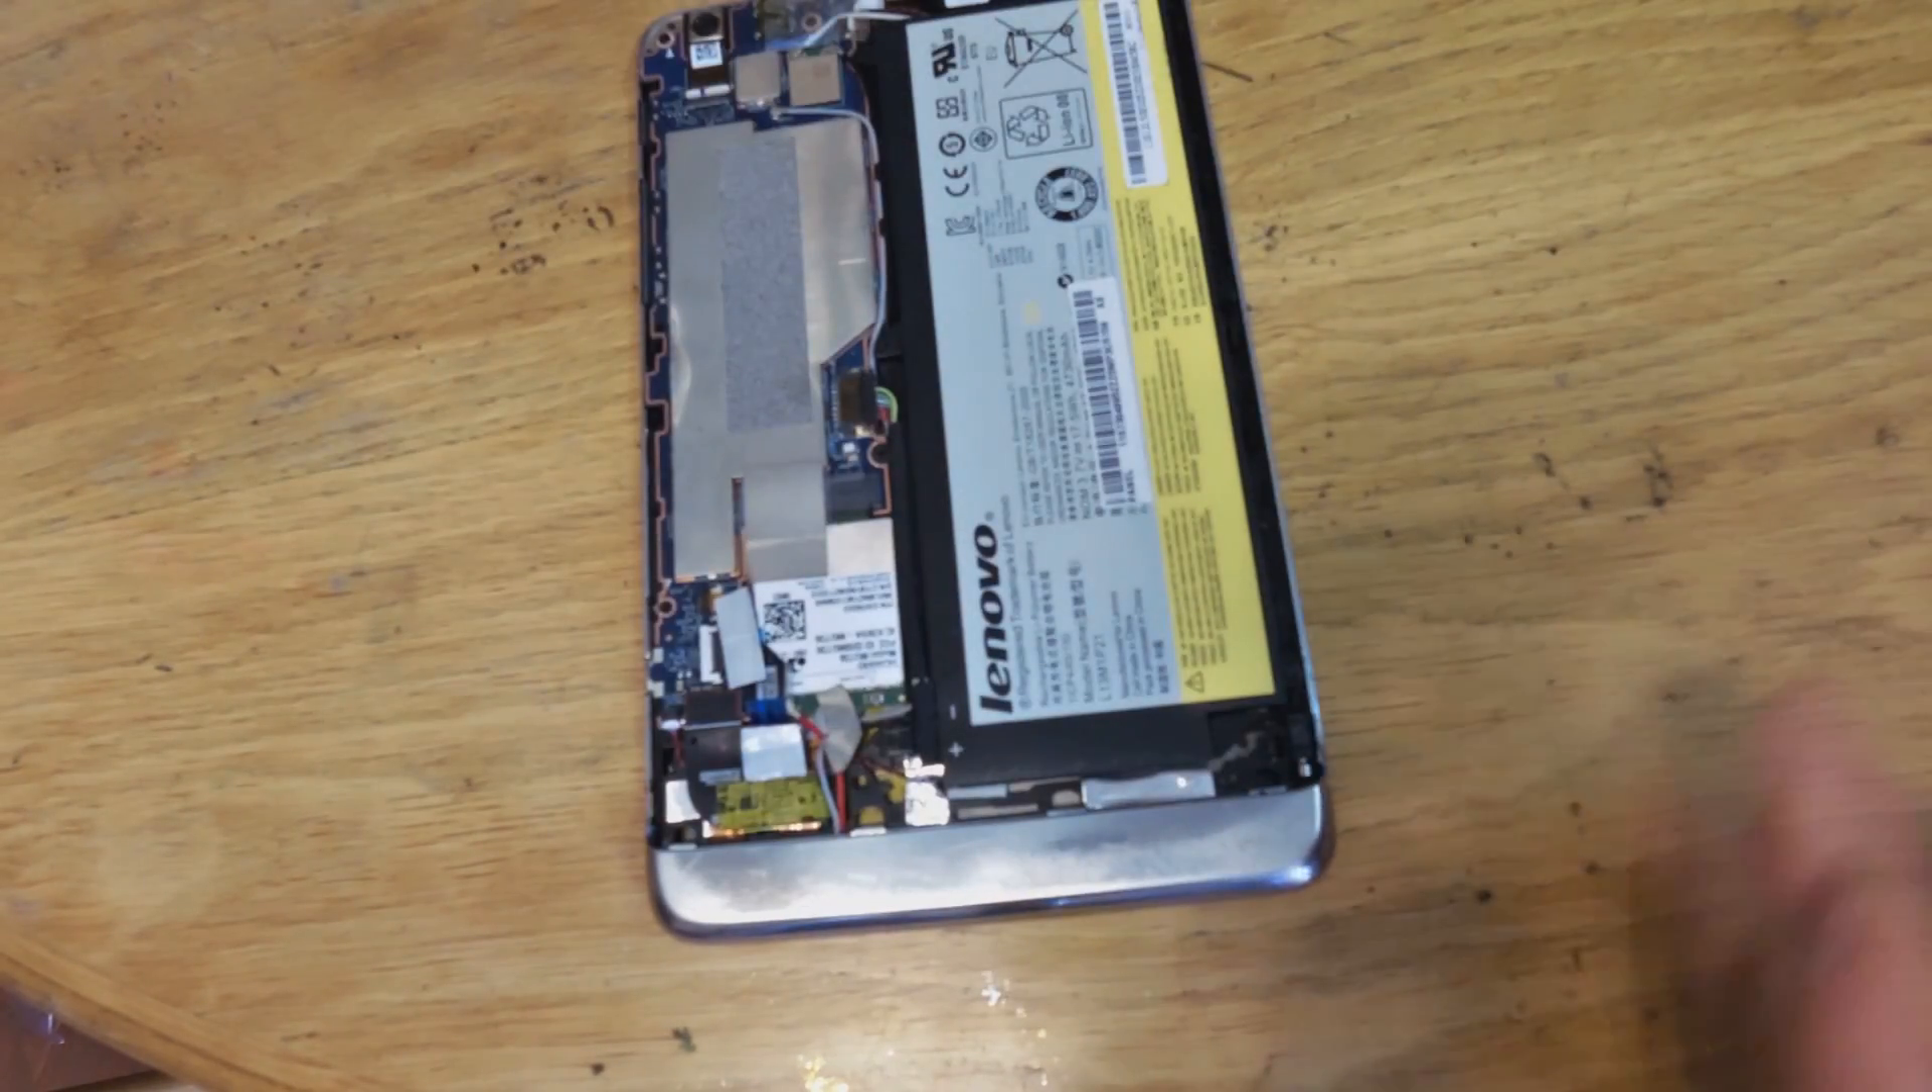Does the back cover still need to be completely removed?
No.